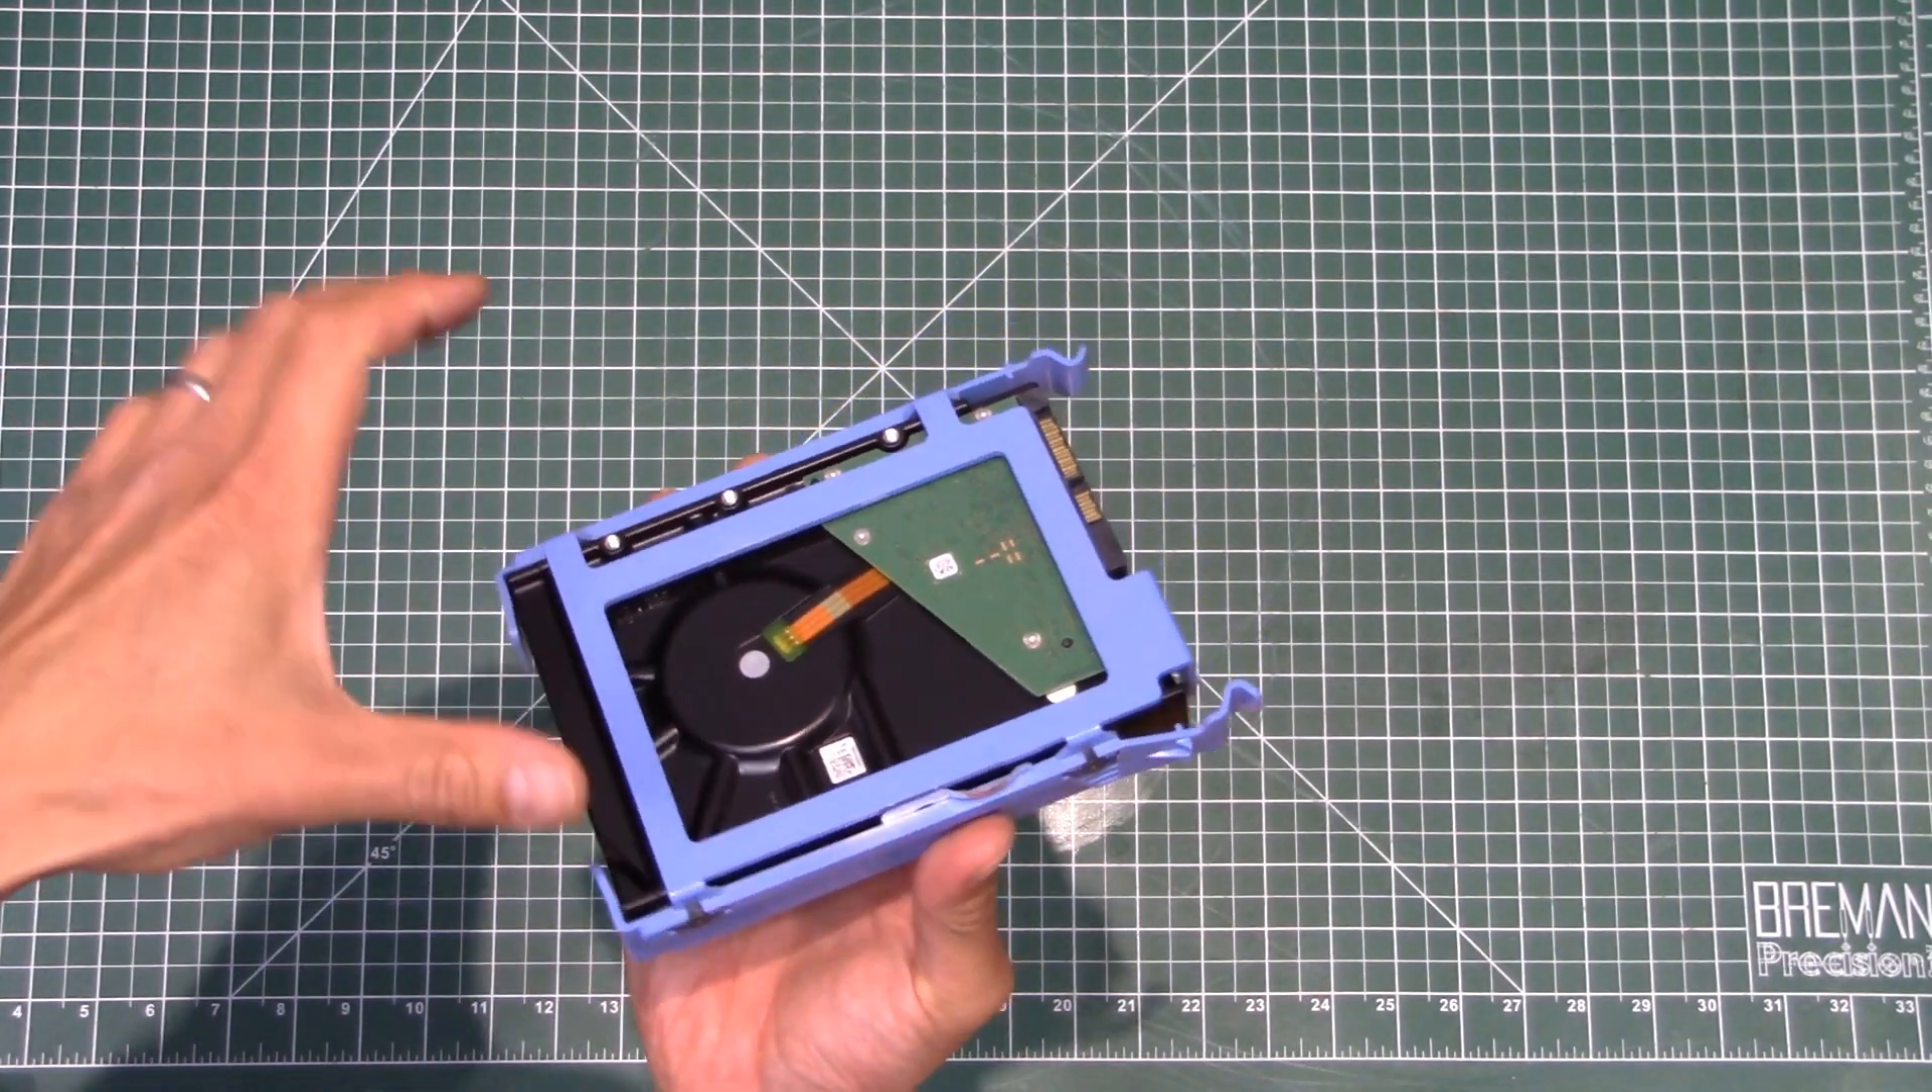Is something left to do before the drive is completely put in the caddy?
No.